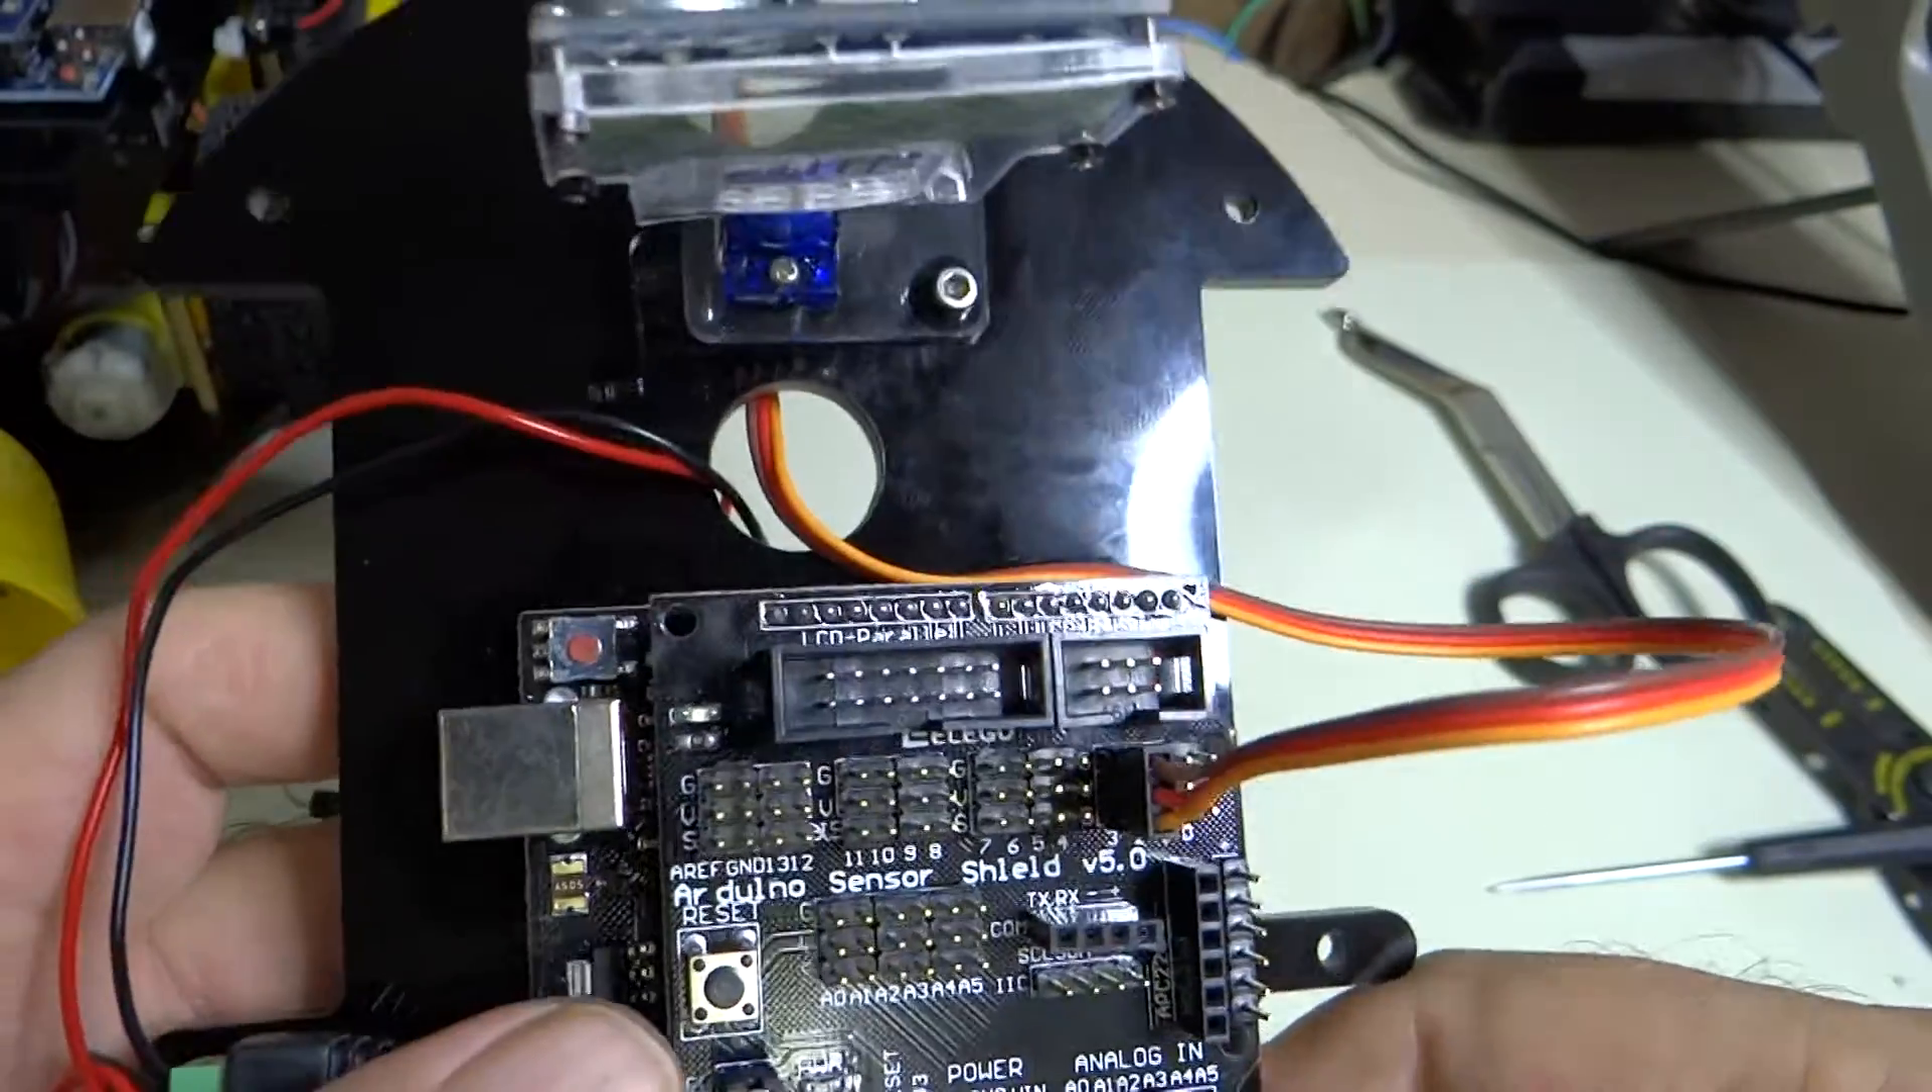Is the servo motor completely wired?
Yes.